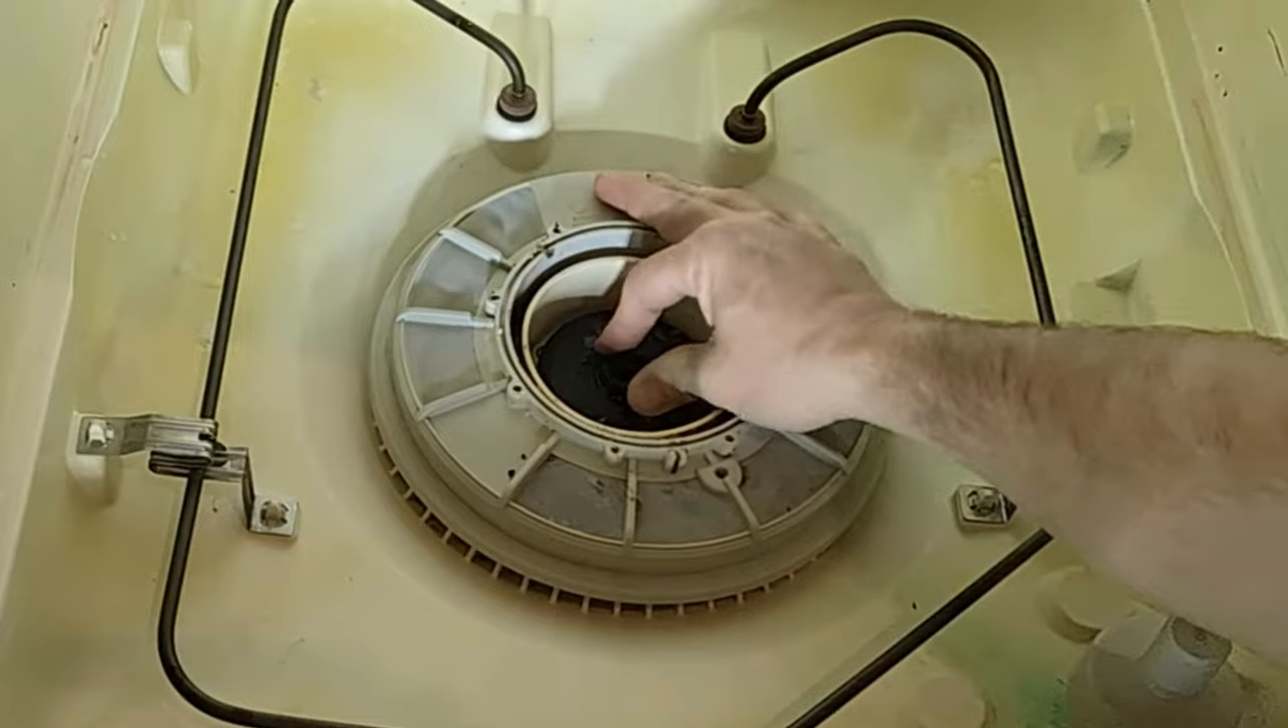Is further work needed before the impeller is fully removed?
Yes.